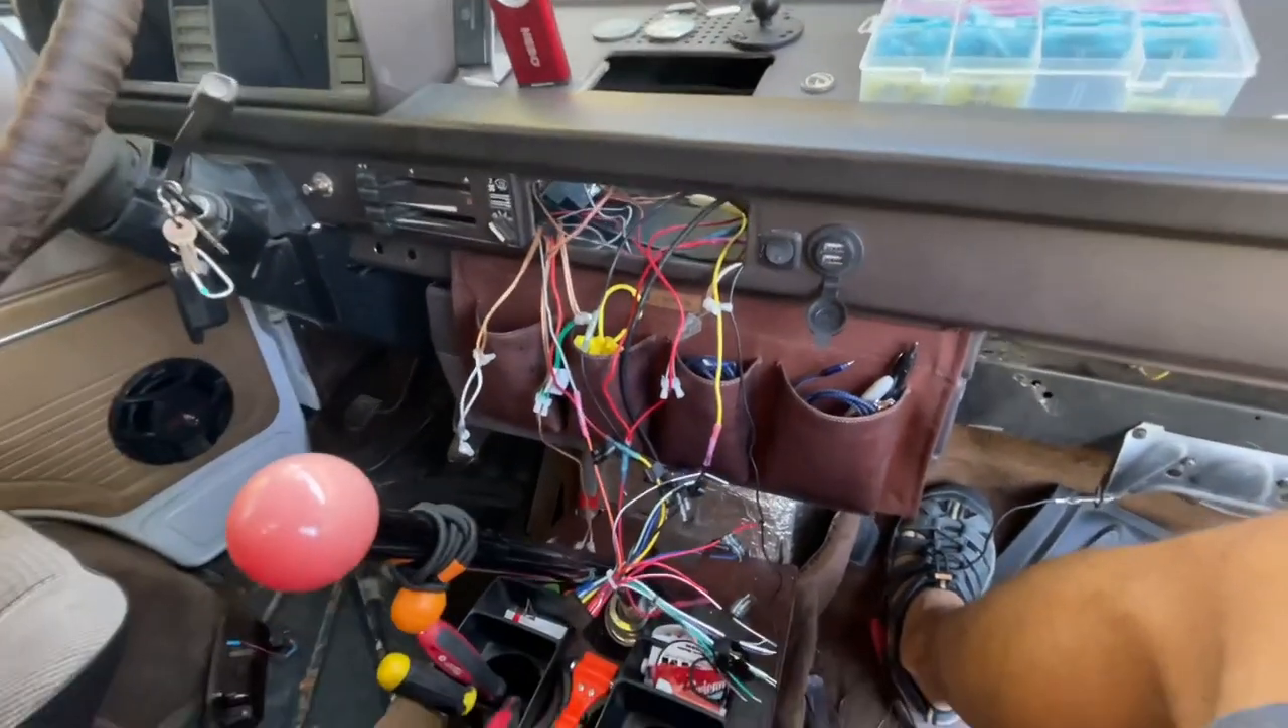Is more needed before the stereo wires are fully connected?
Yes.